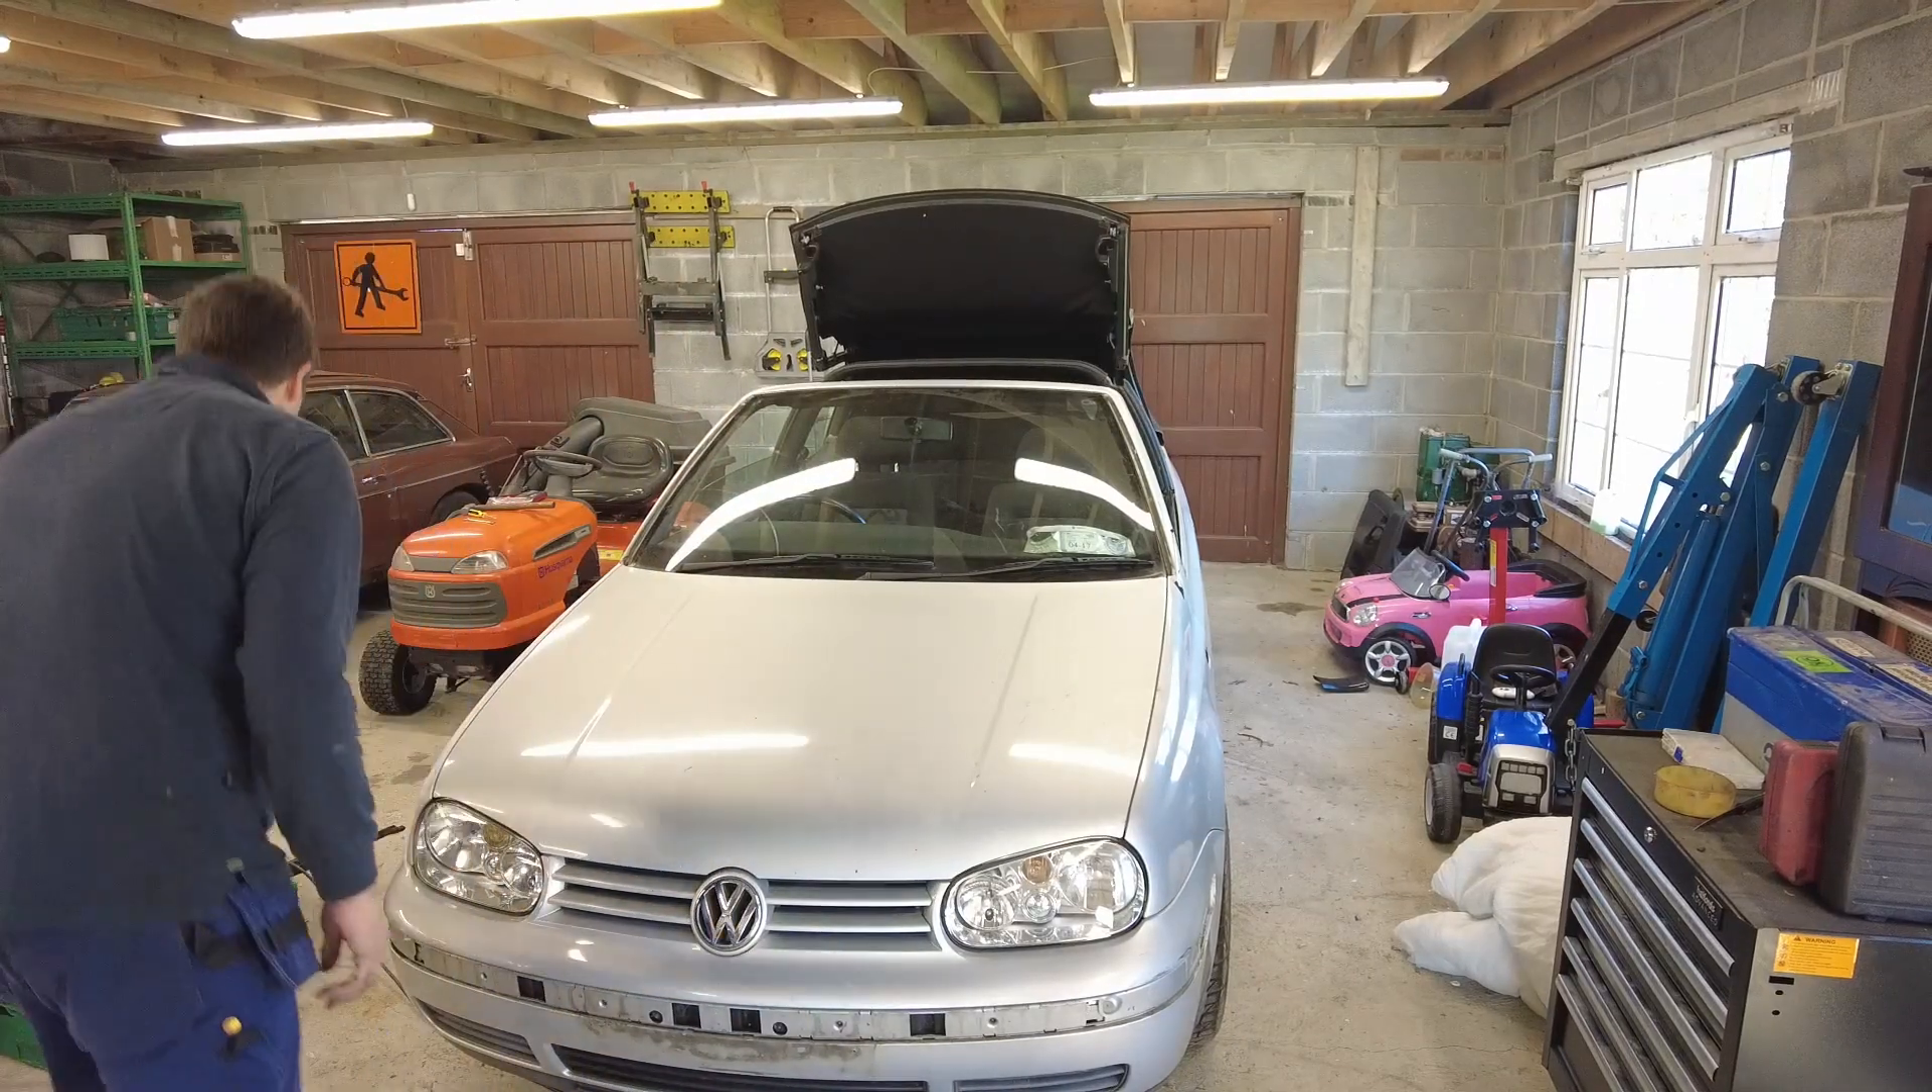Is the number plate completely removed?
Yes.